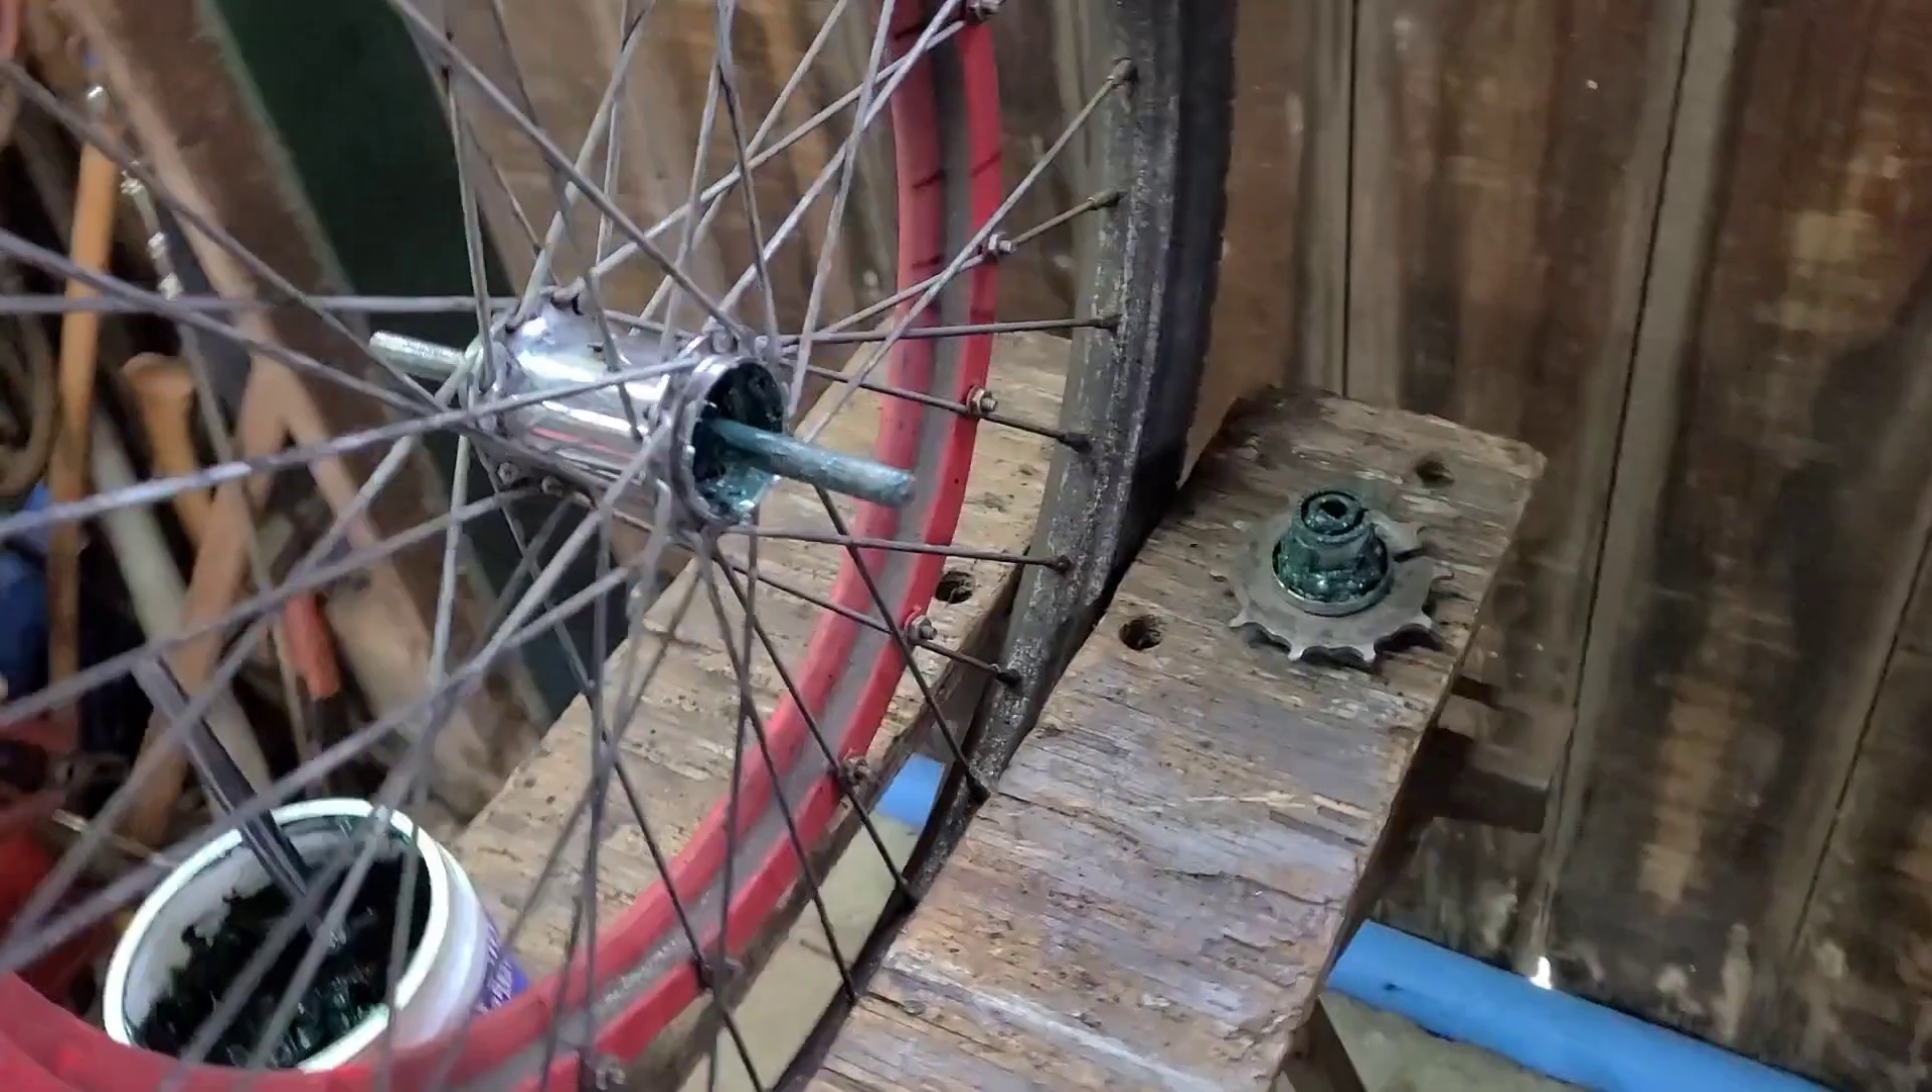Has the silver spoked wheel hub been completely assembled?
No.